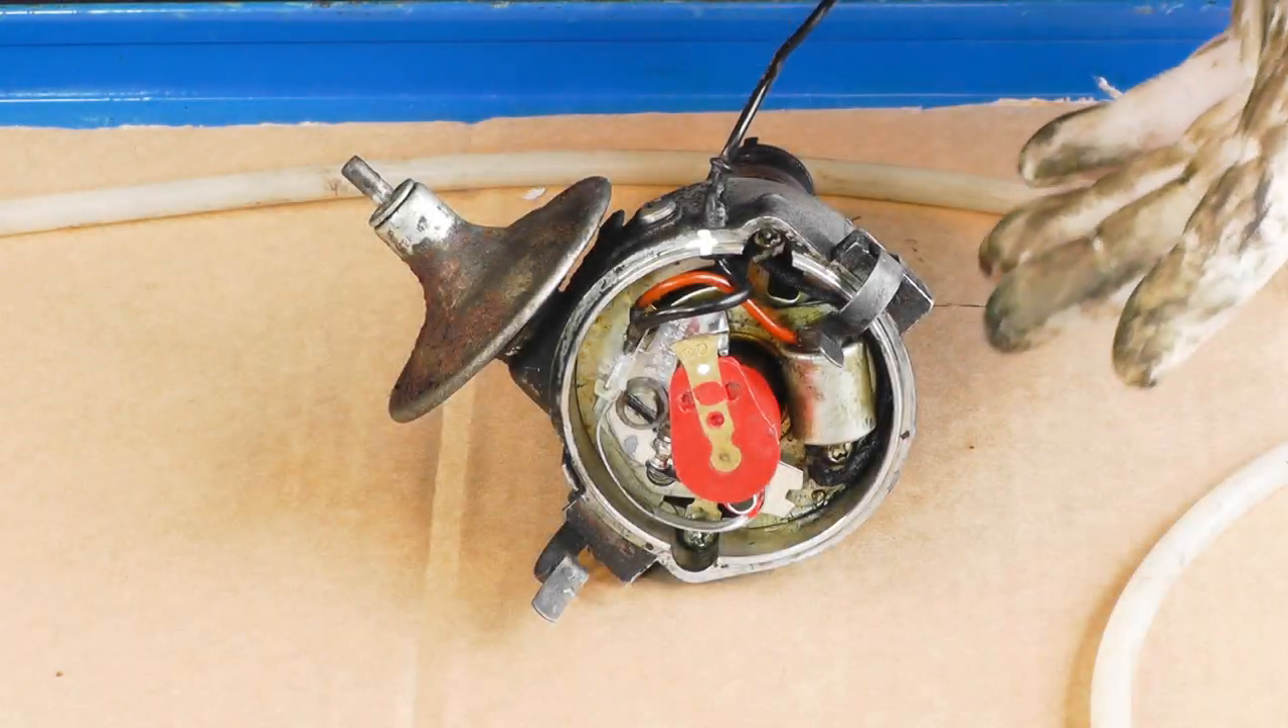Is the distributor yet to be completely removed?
No.